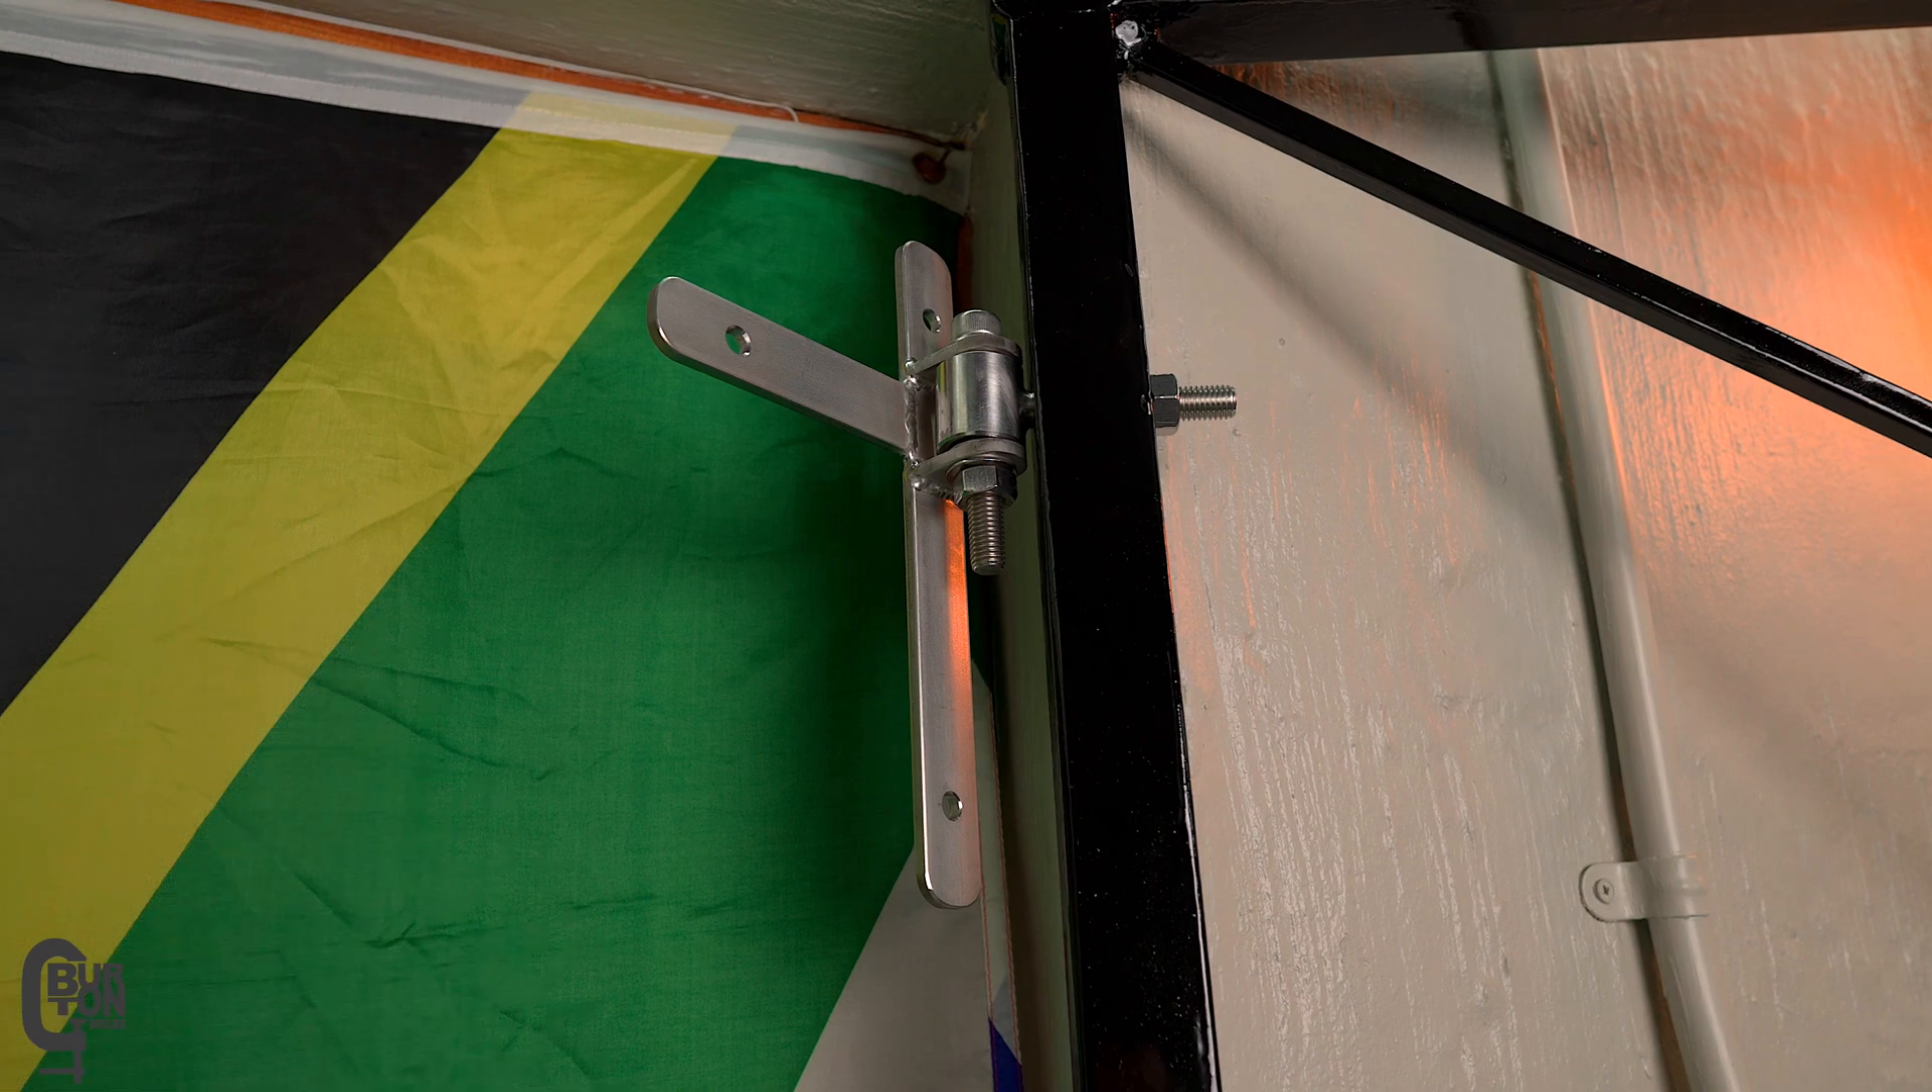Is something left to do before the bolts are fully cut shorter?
Yes.